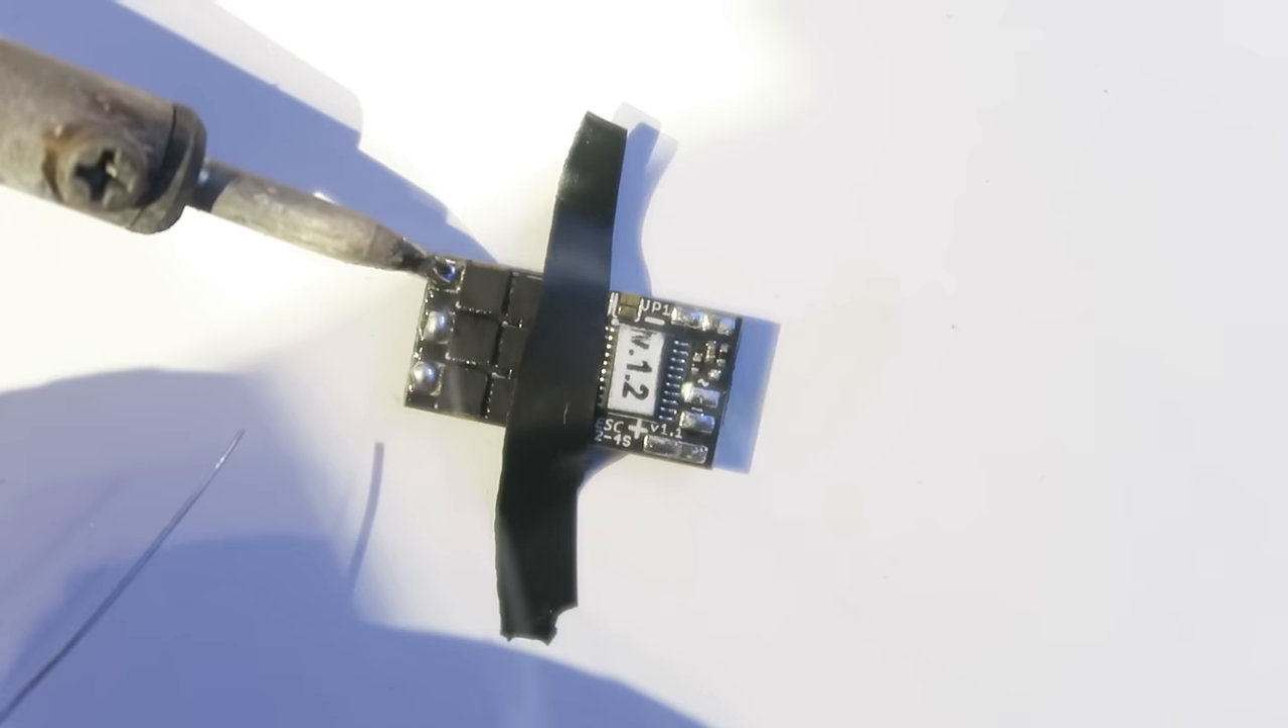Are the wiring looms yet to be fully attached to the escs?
Yes.